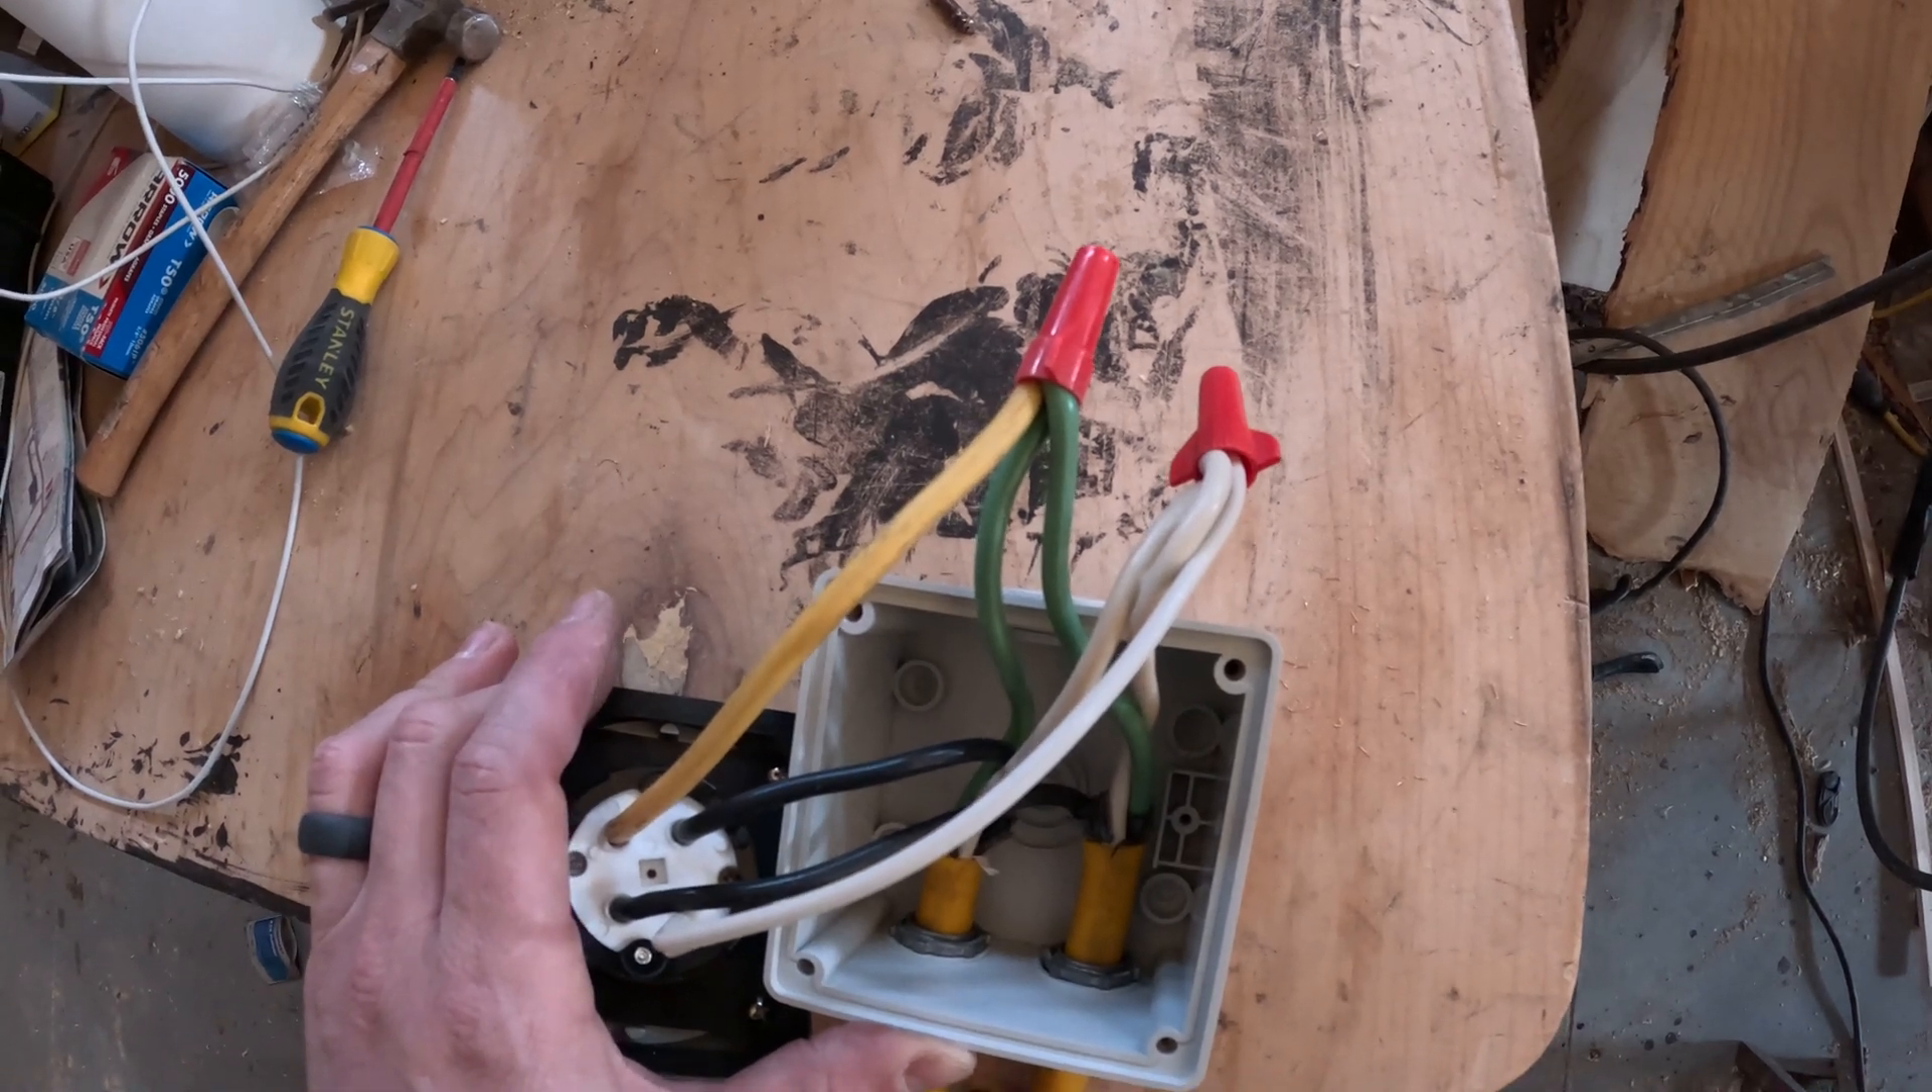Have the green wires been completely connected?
Yes.